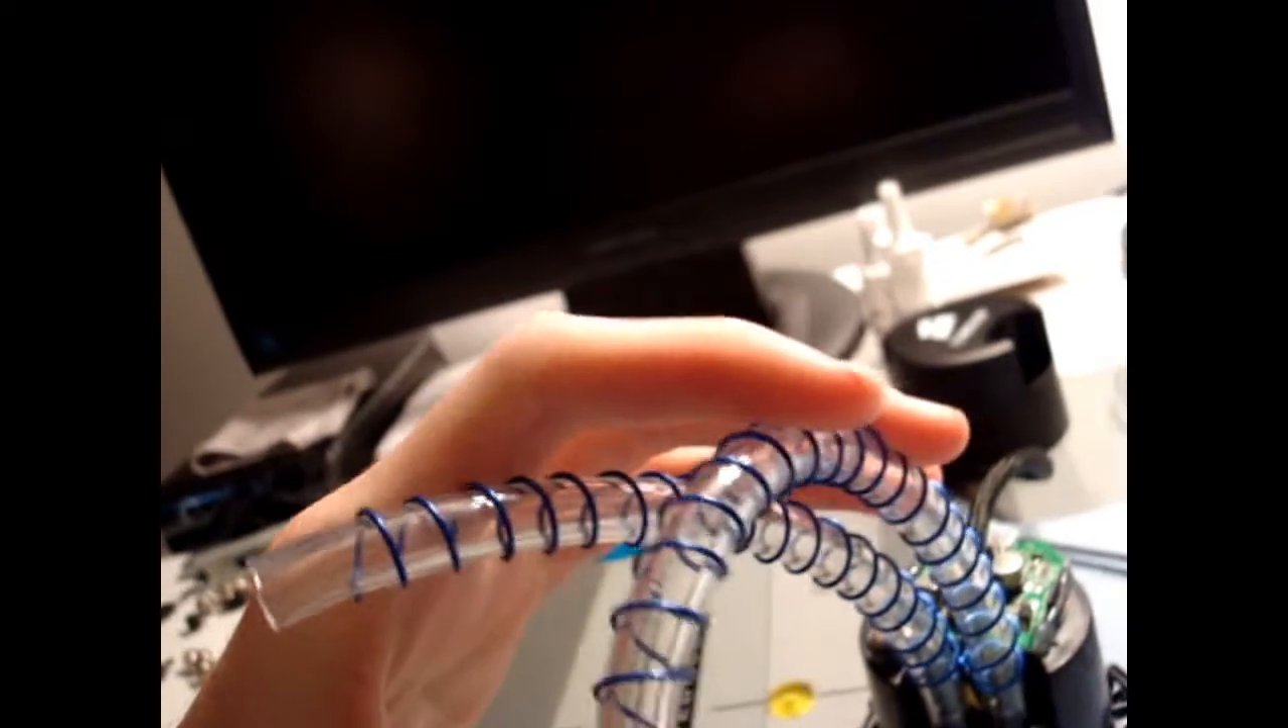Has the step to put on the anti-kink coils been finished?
Yes.